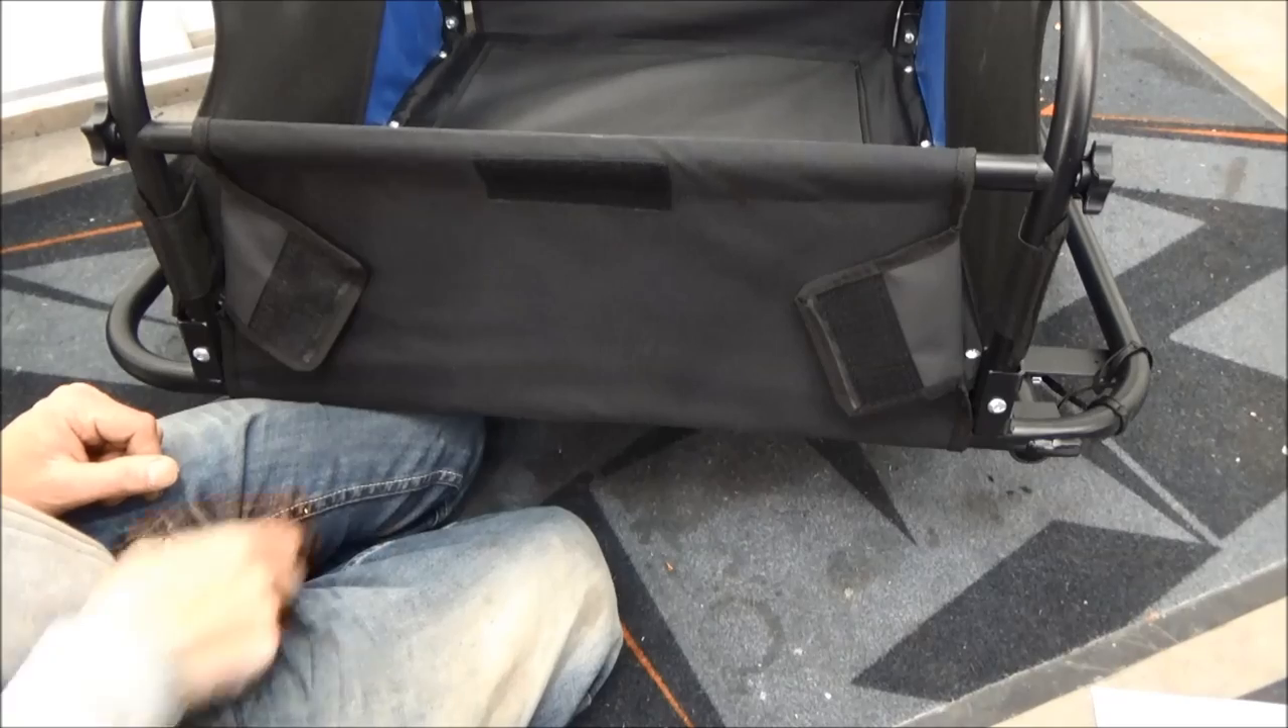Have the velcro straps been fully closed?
No.